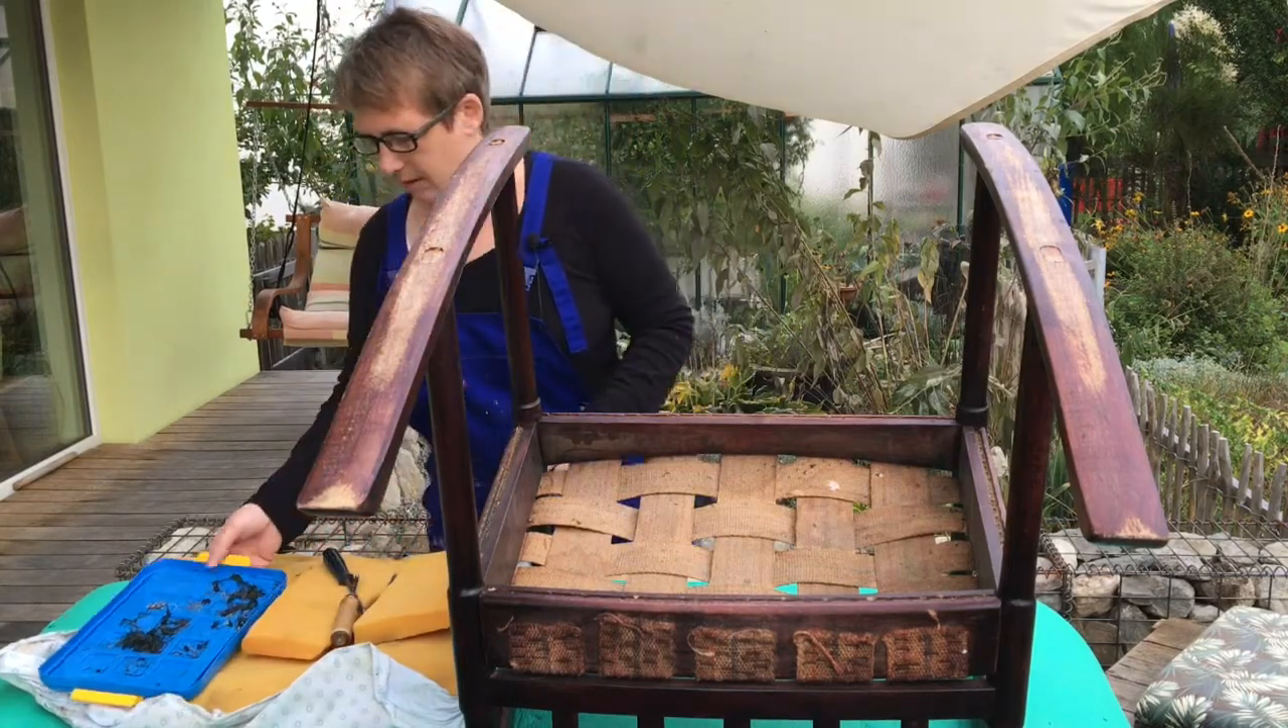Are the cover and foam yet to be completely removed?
No.